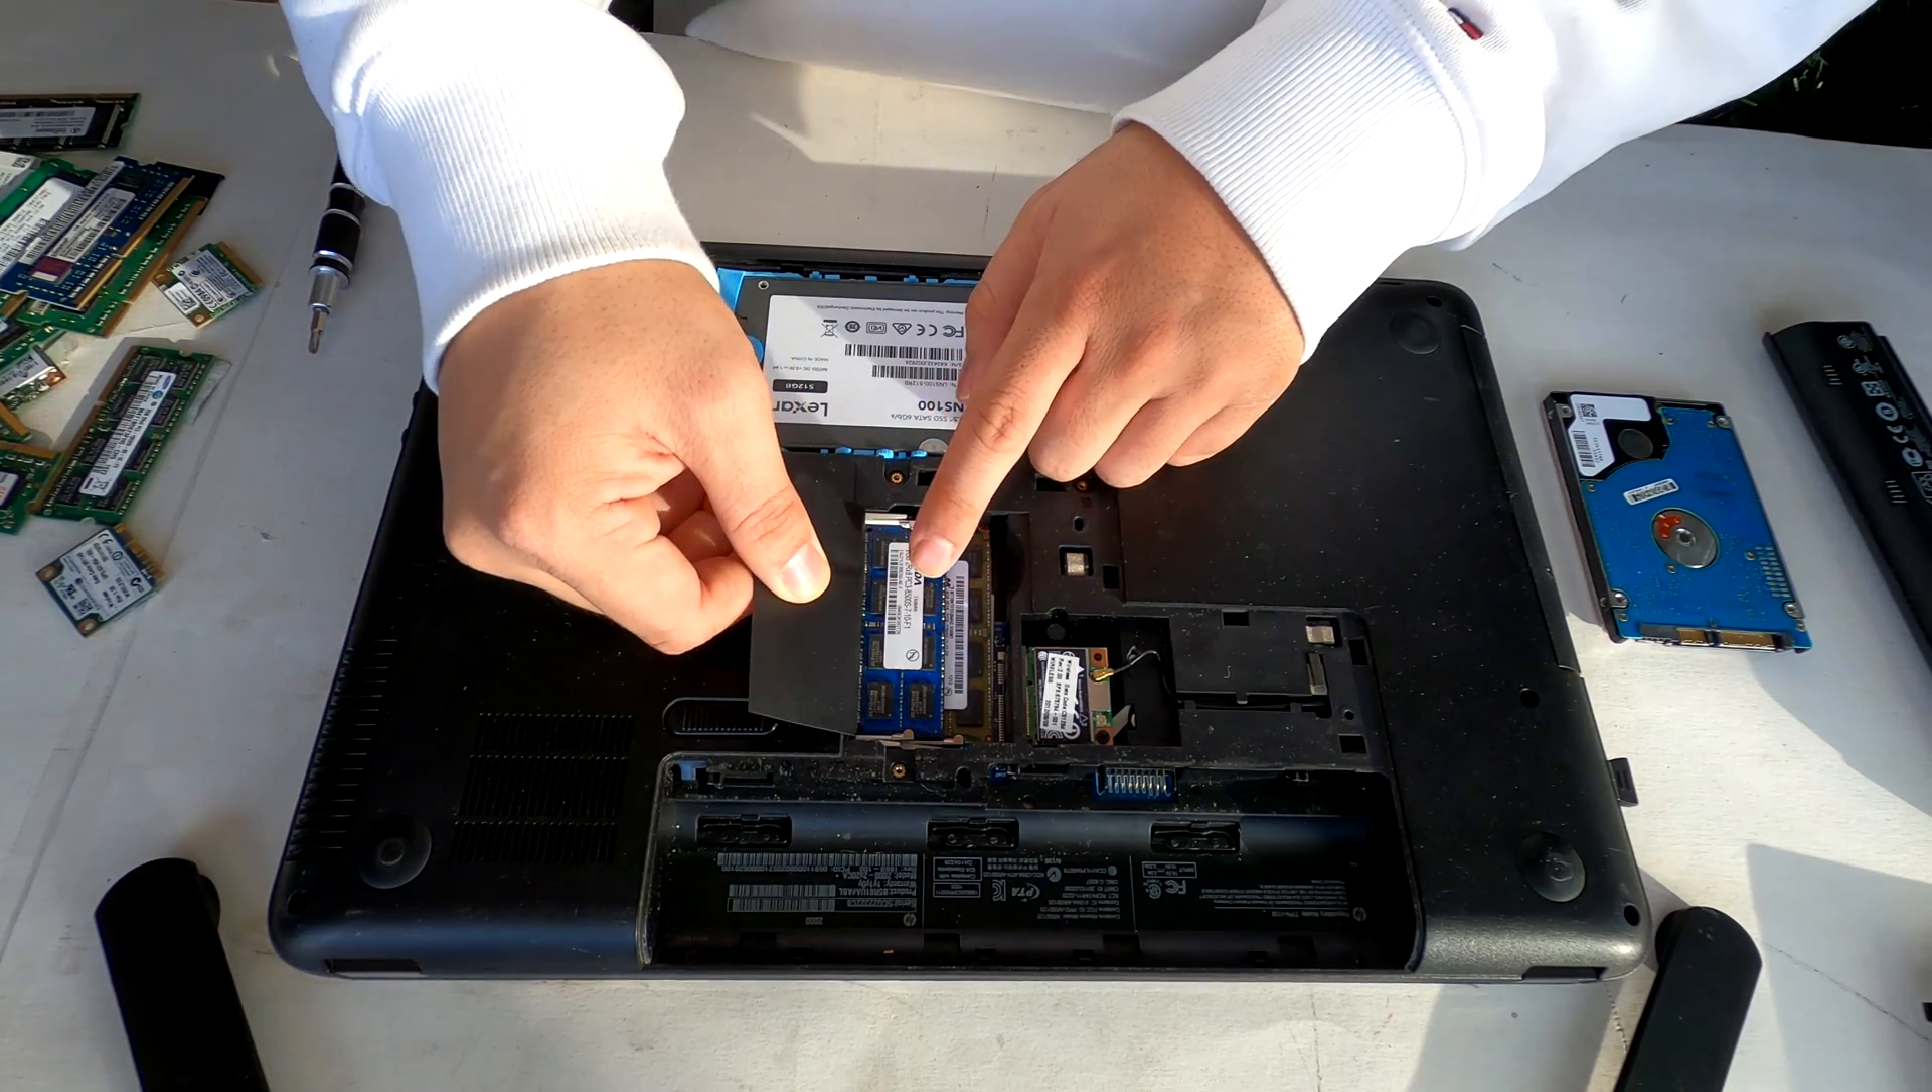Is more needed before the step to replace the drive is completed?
No.